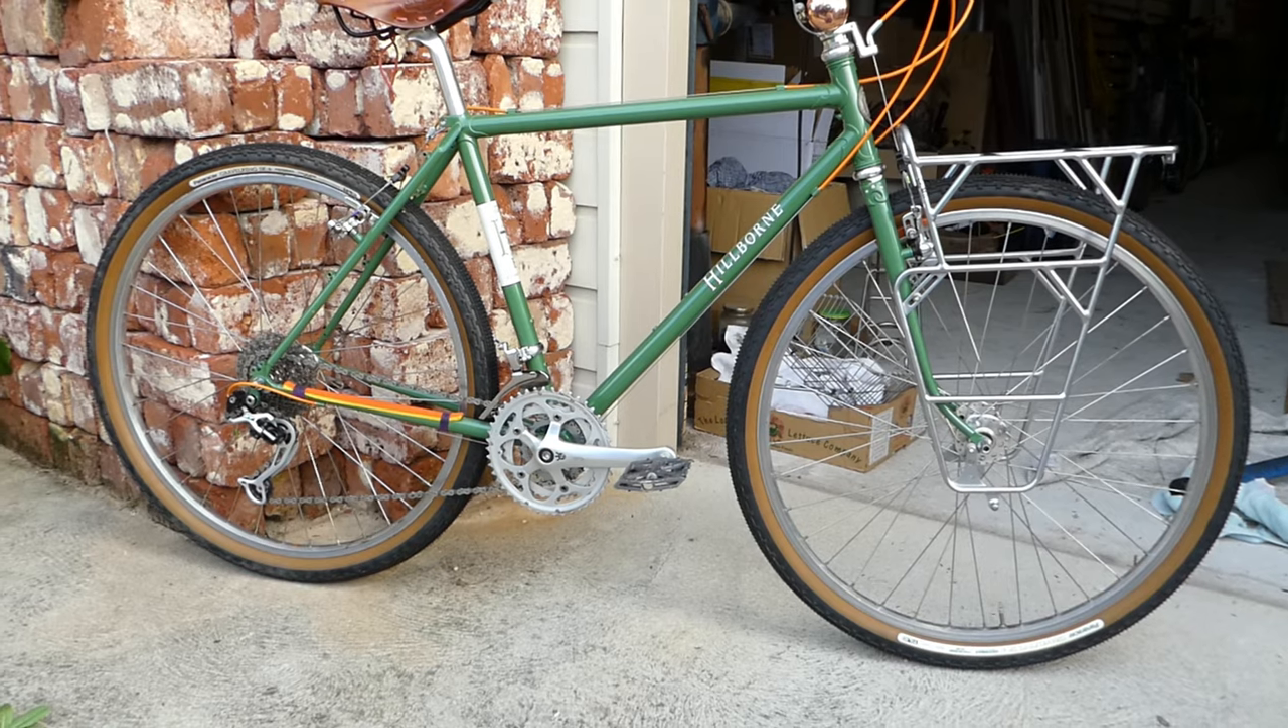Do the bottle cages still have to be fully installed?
Yes.